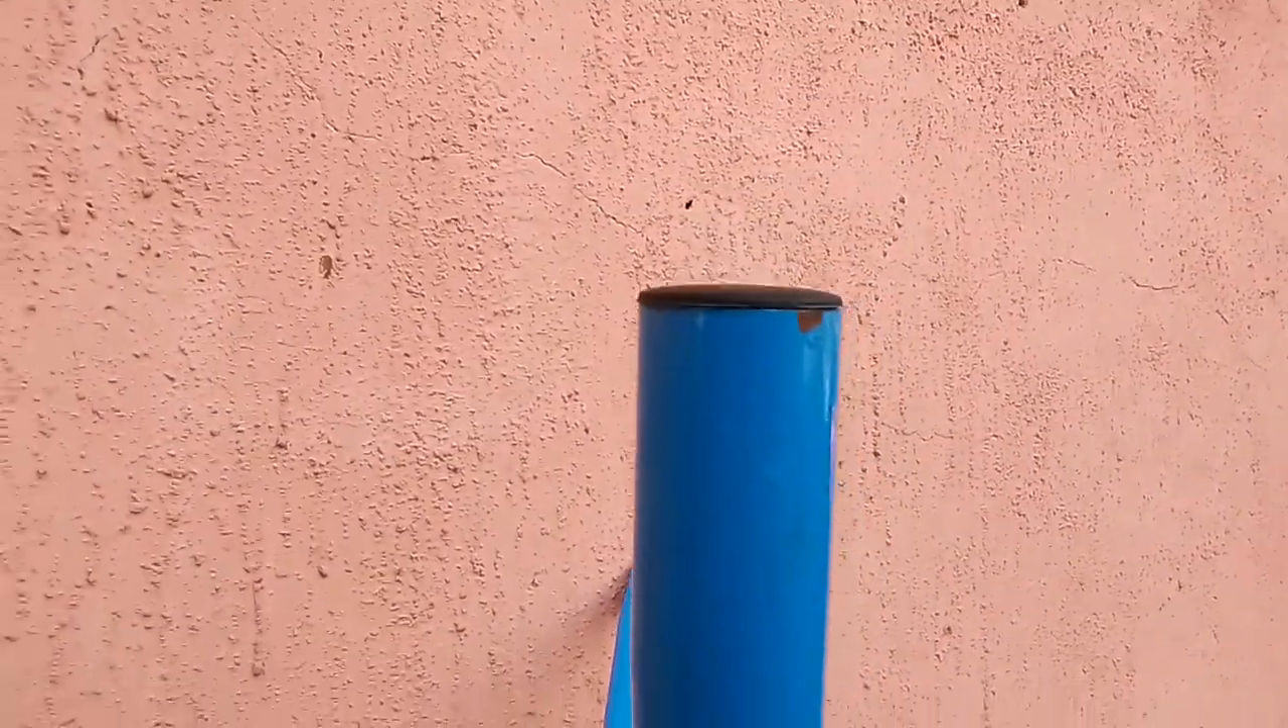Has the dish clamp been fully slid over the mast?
No.